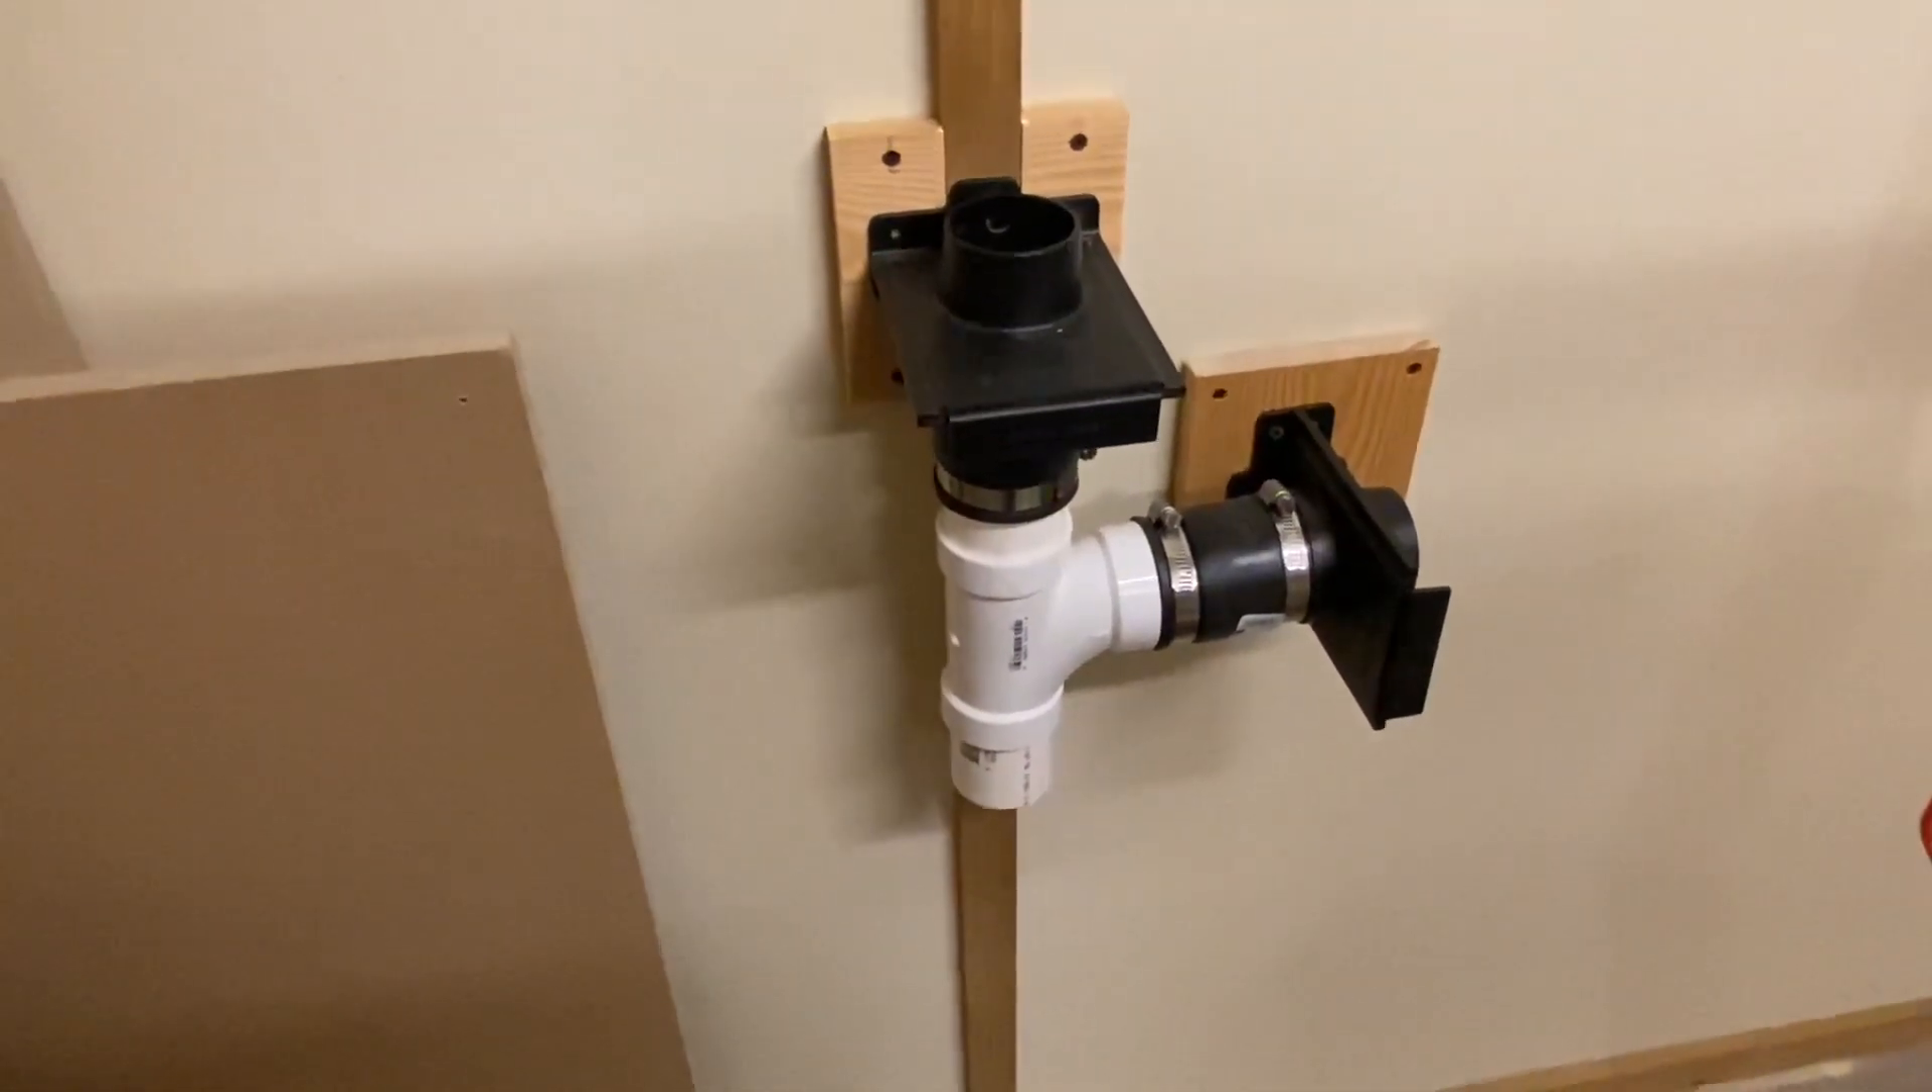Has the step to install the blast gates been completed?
Yes.